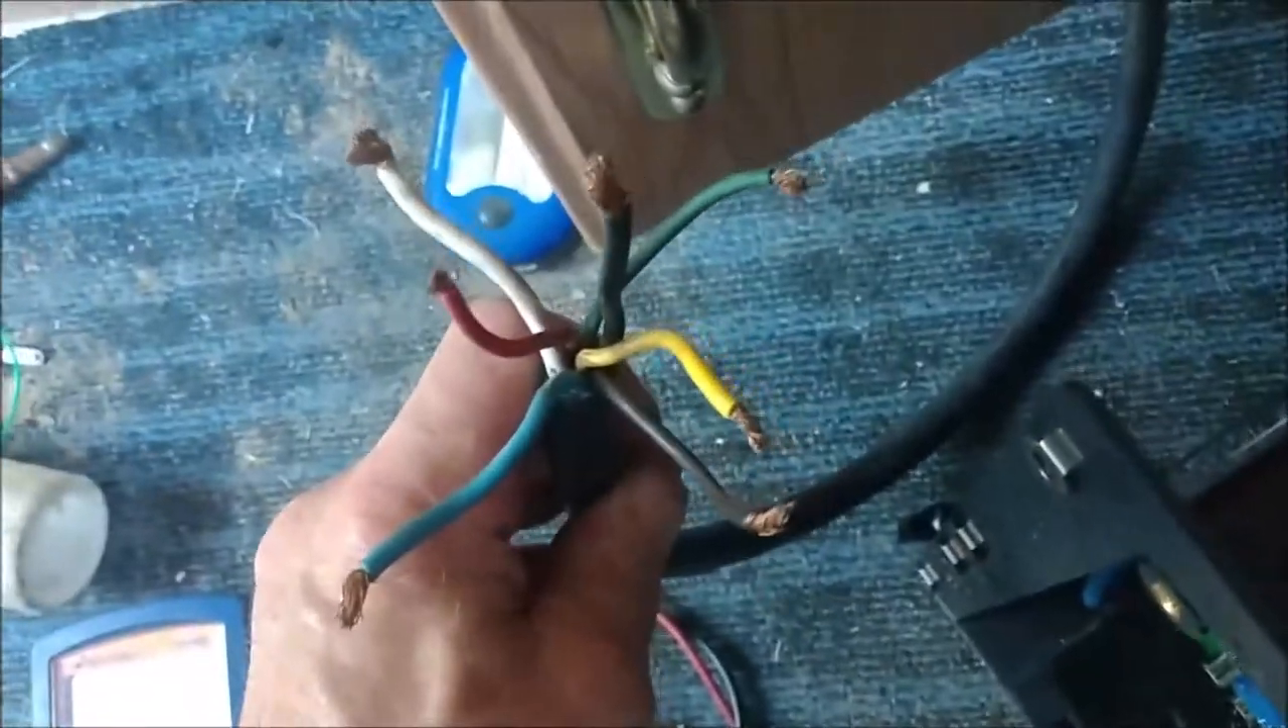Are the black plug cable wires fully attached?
No.